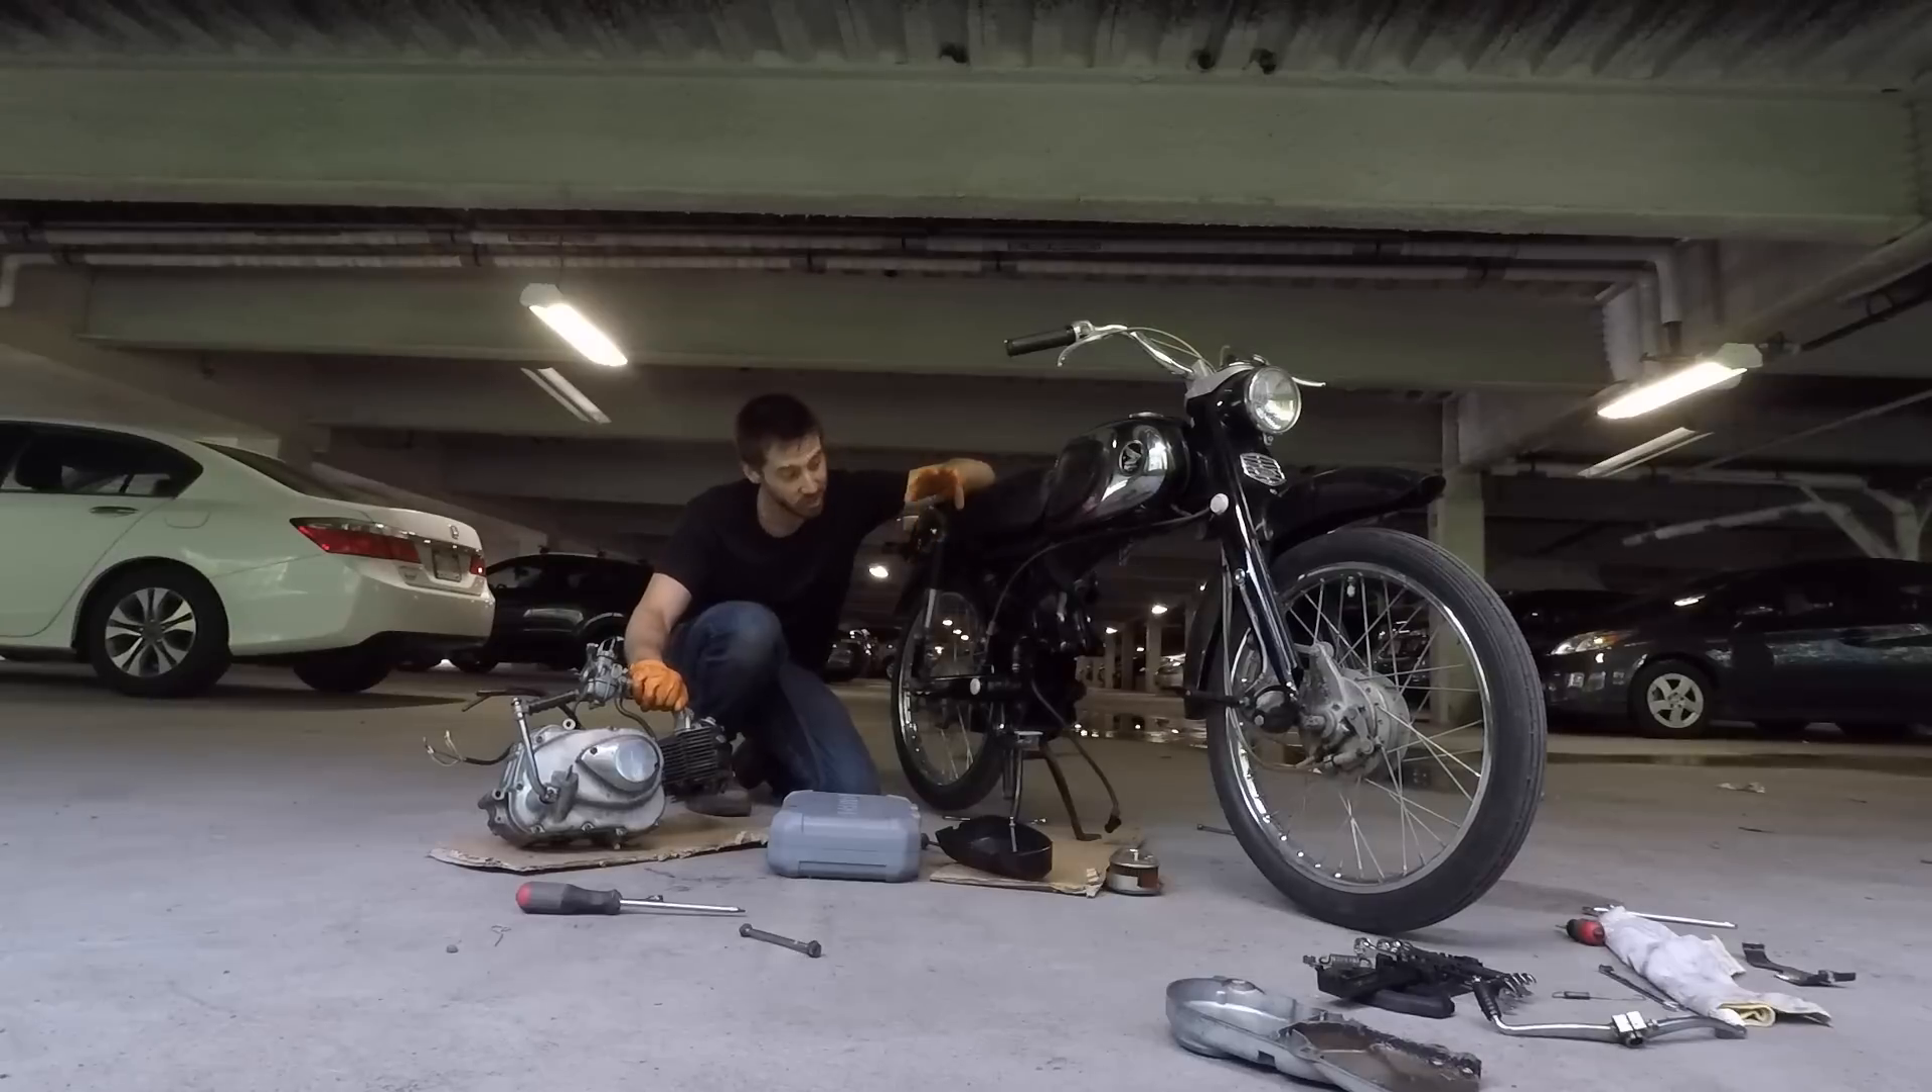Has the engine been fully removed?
Yes.